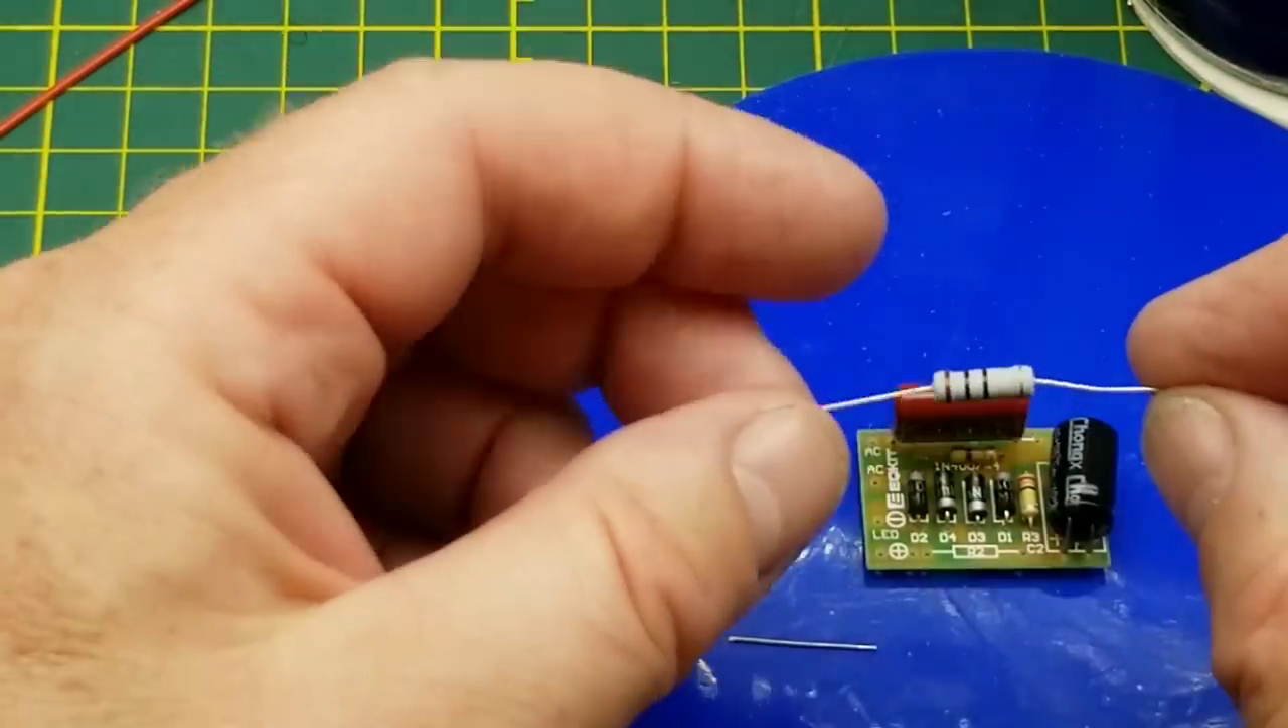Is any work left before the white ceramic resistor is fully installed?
Yes.